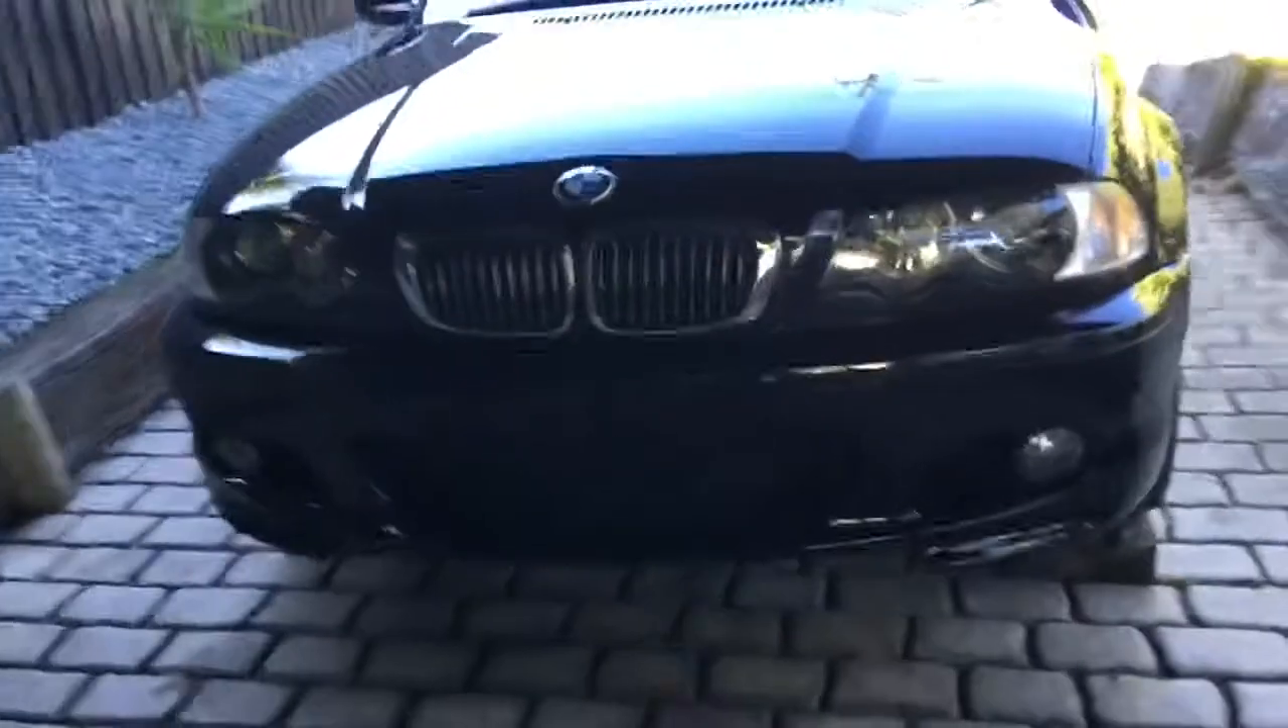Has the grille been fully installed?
Yes.